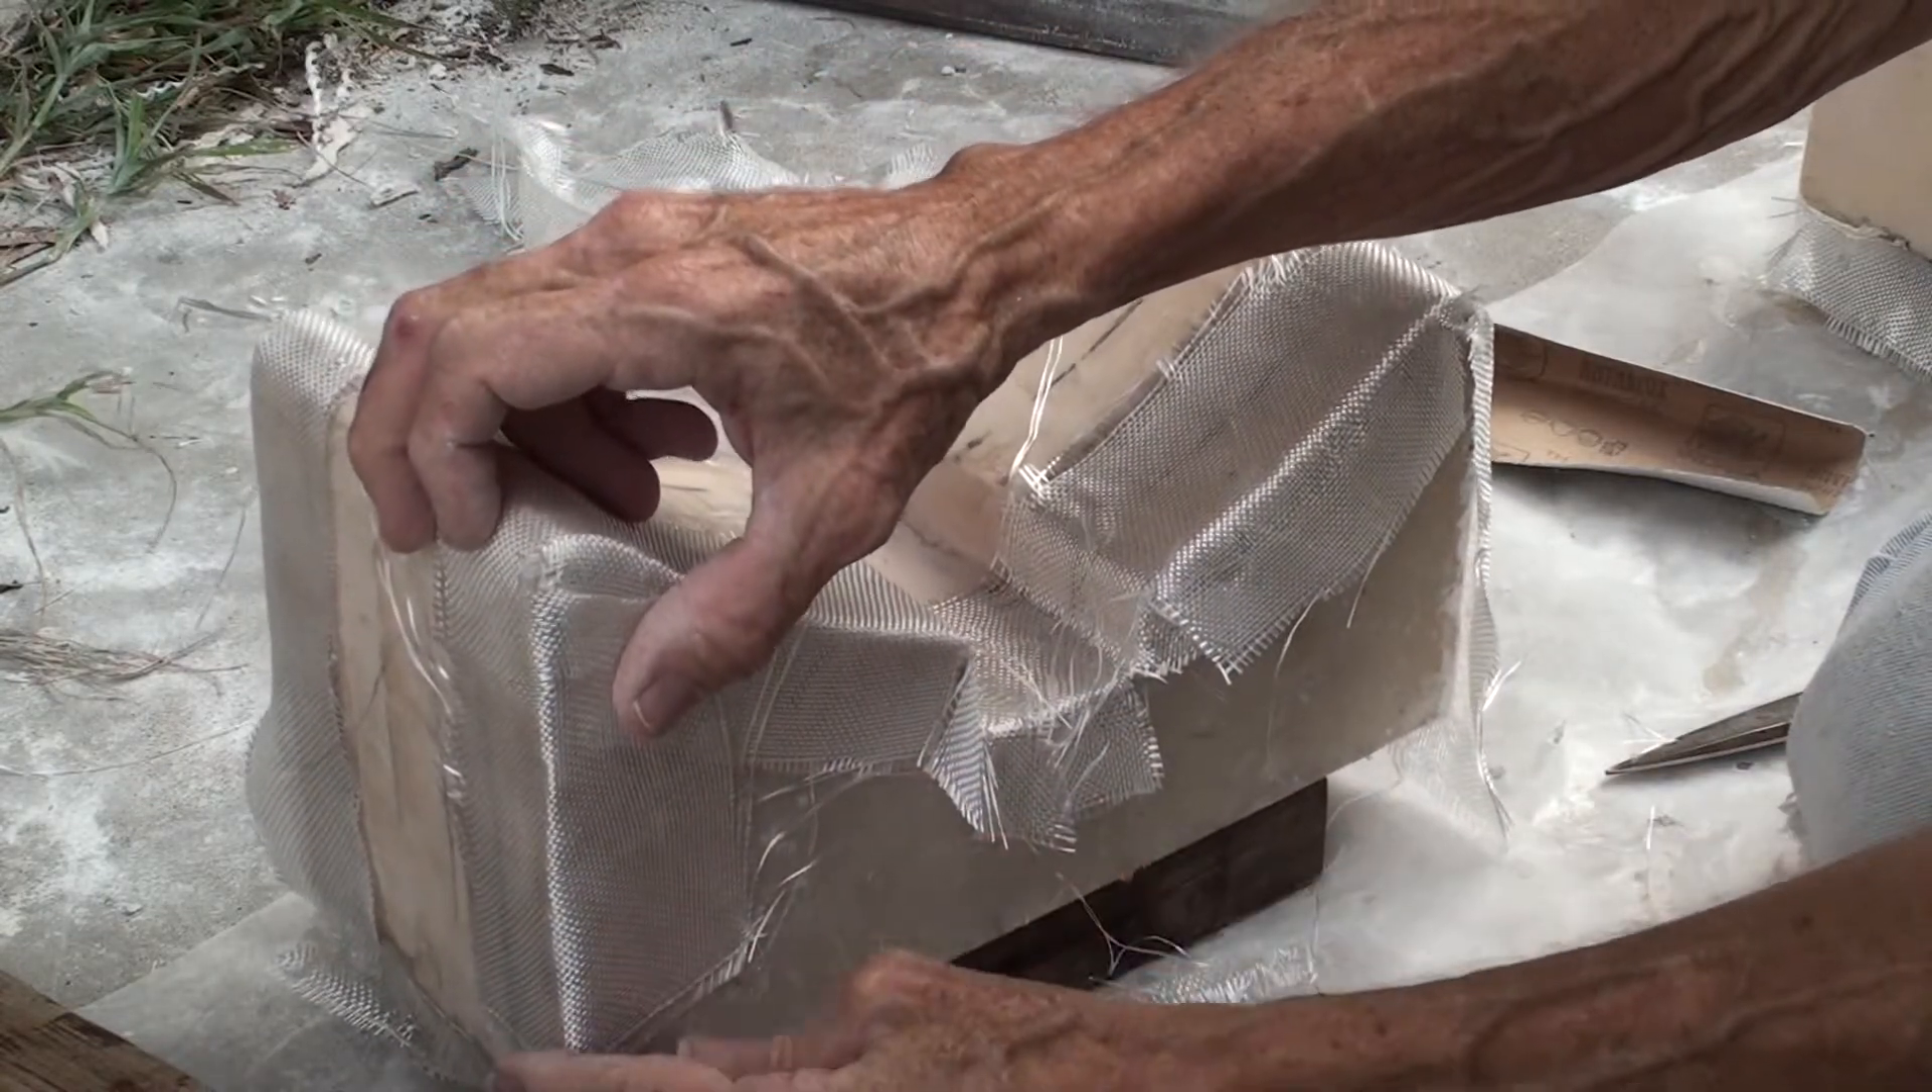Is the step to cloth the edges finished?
No.